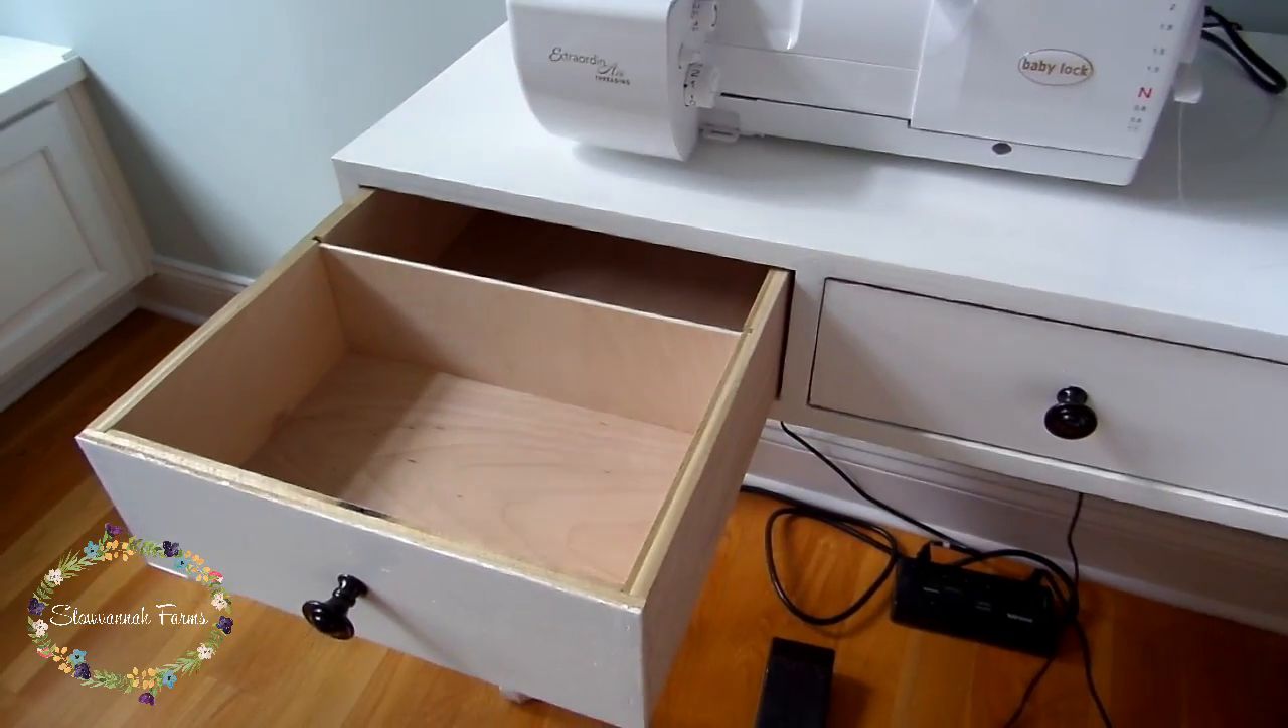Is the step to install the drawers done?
Yes.